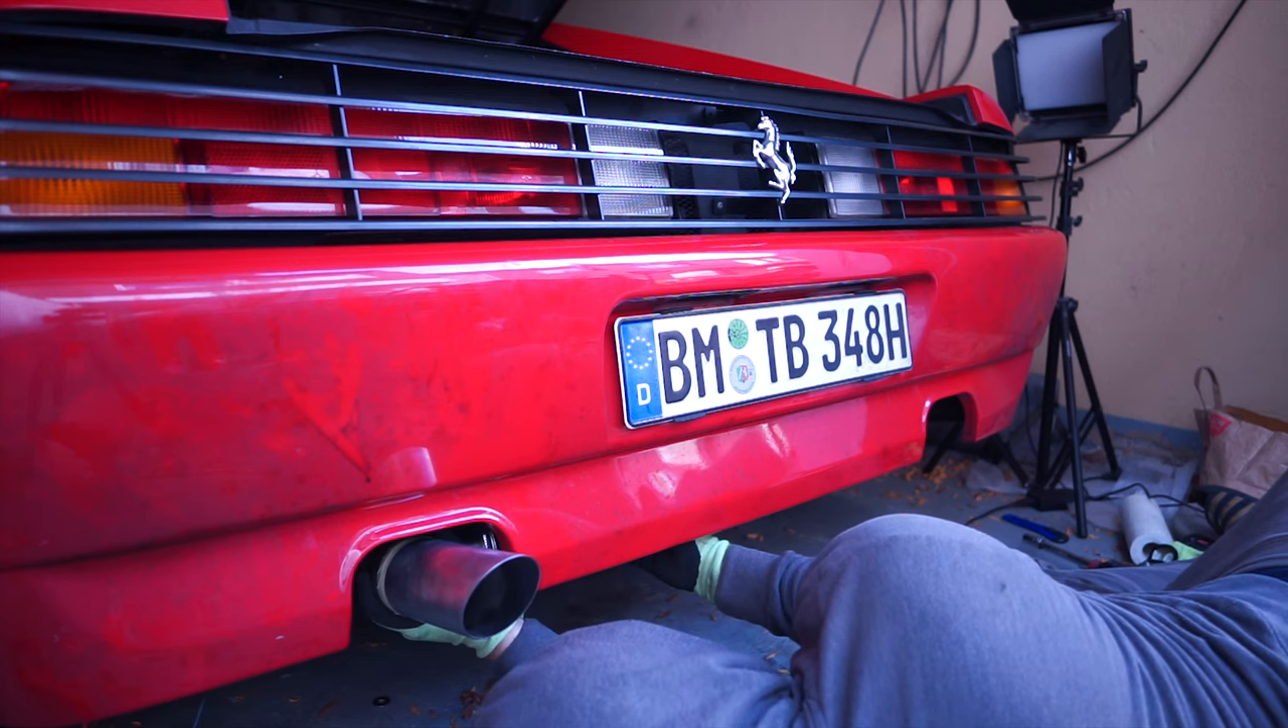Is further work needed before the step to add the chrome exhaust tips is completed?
Yes.